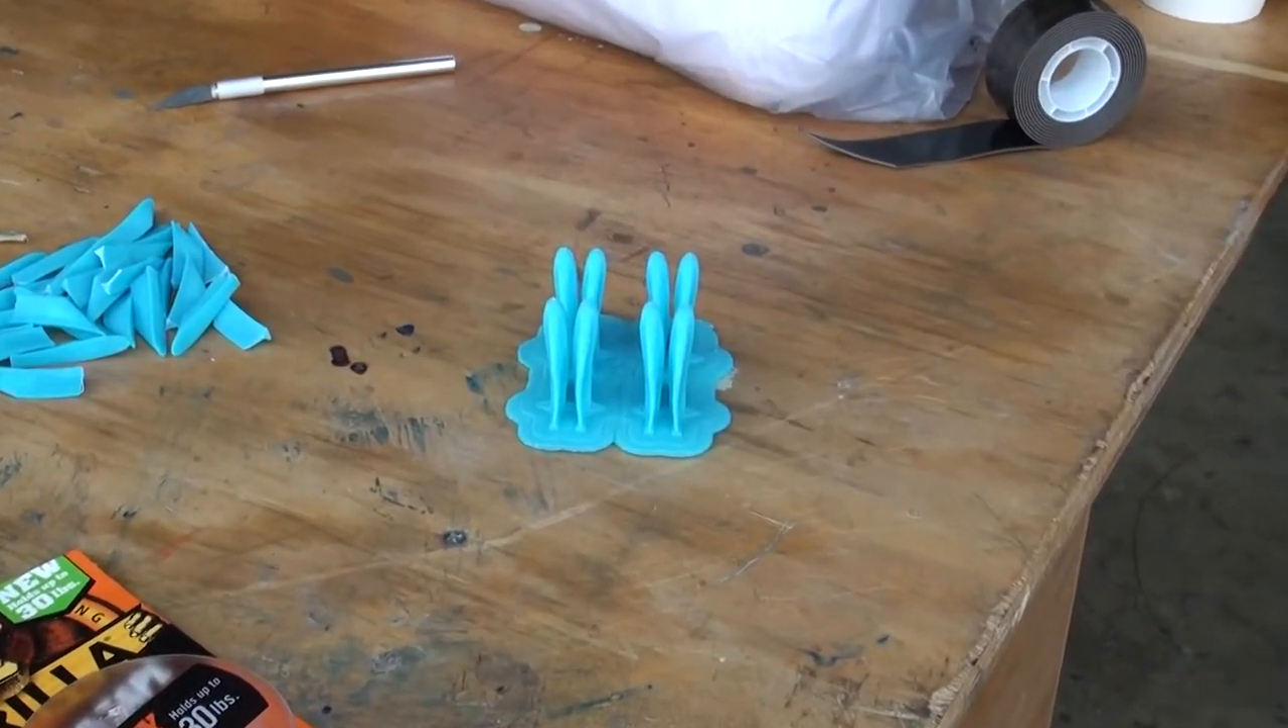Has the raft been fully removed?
No.